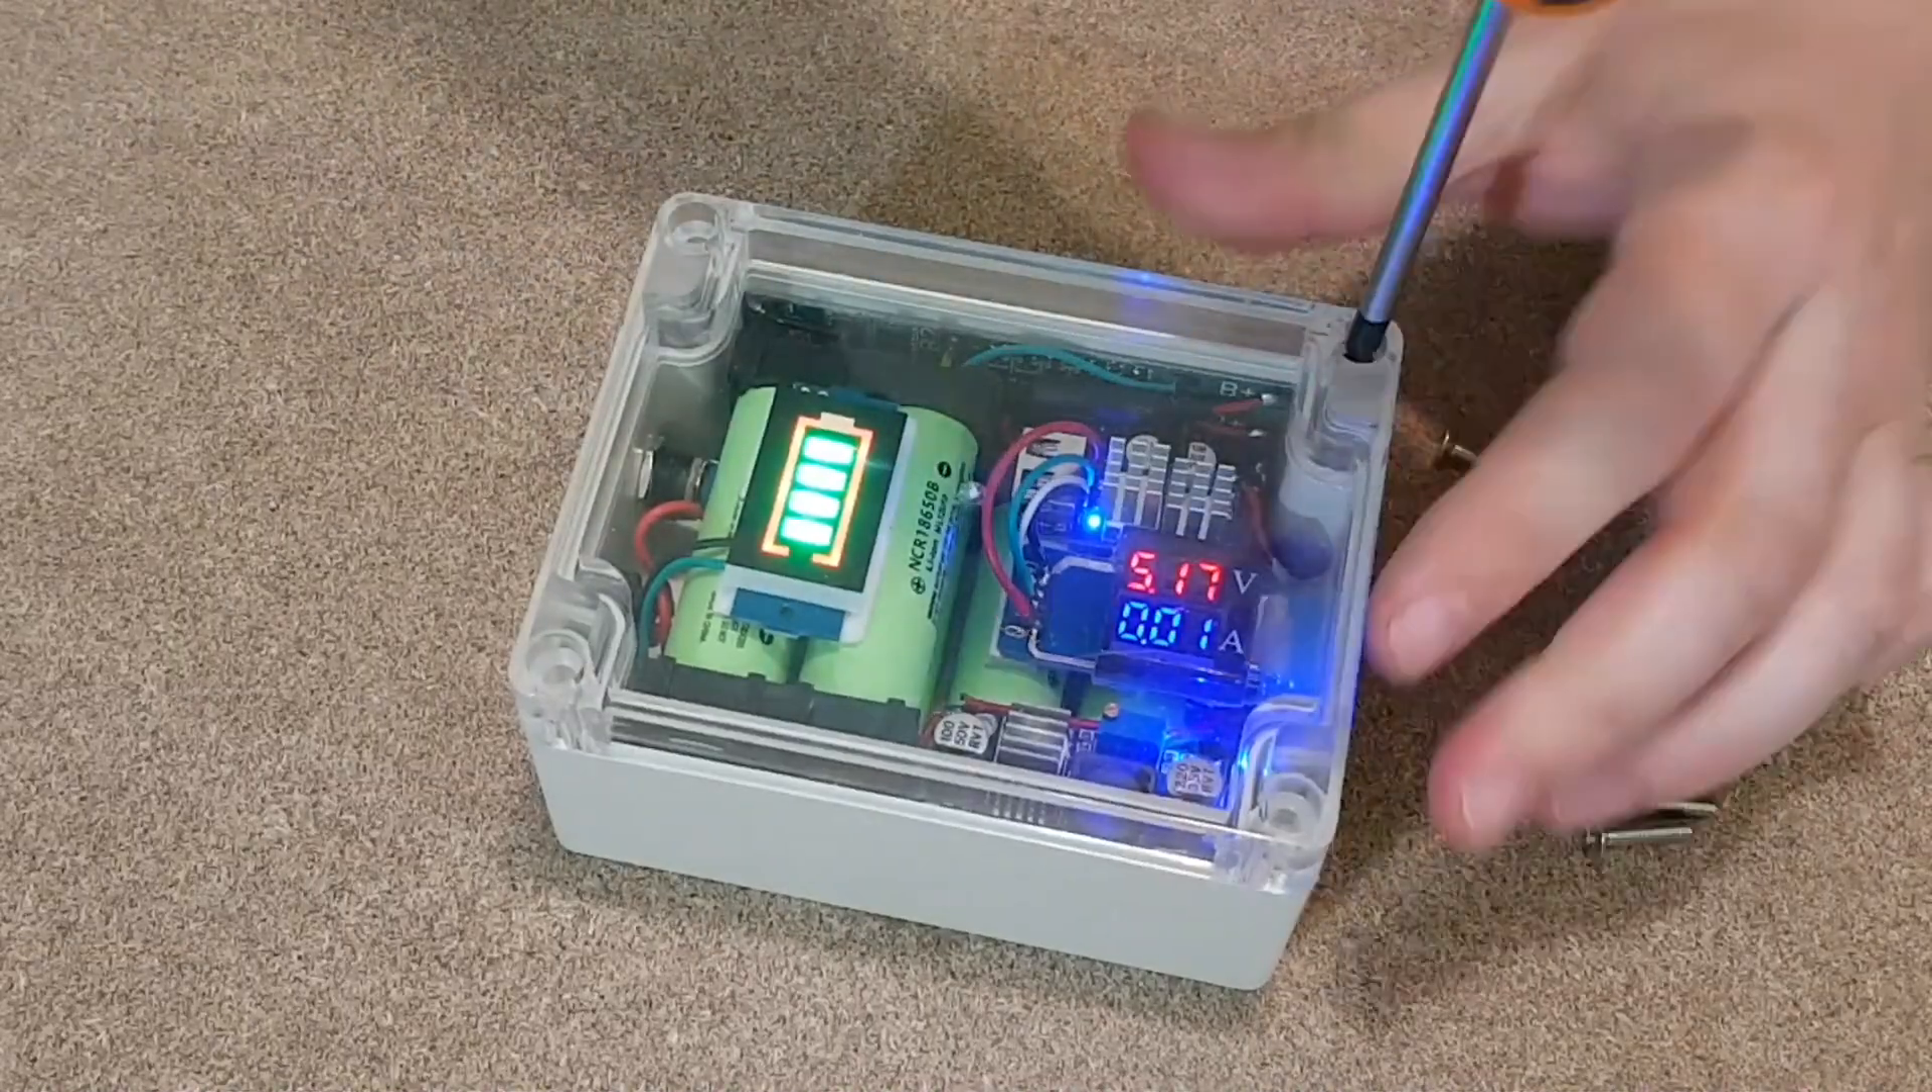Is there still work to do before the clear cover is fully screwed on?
Yes.